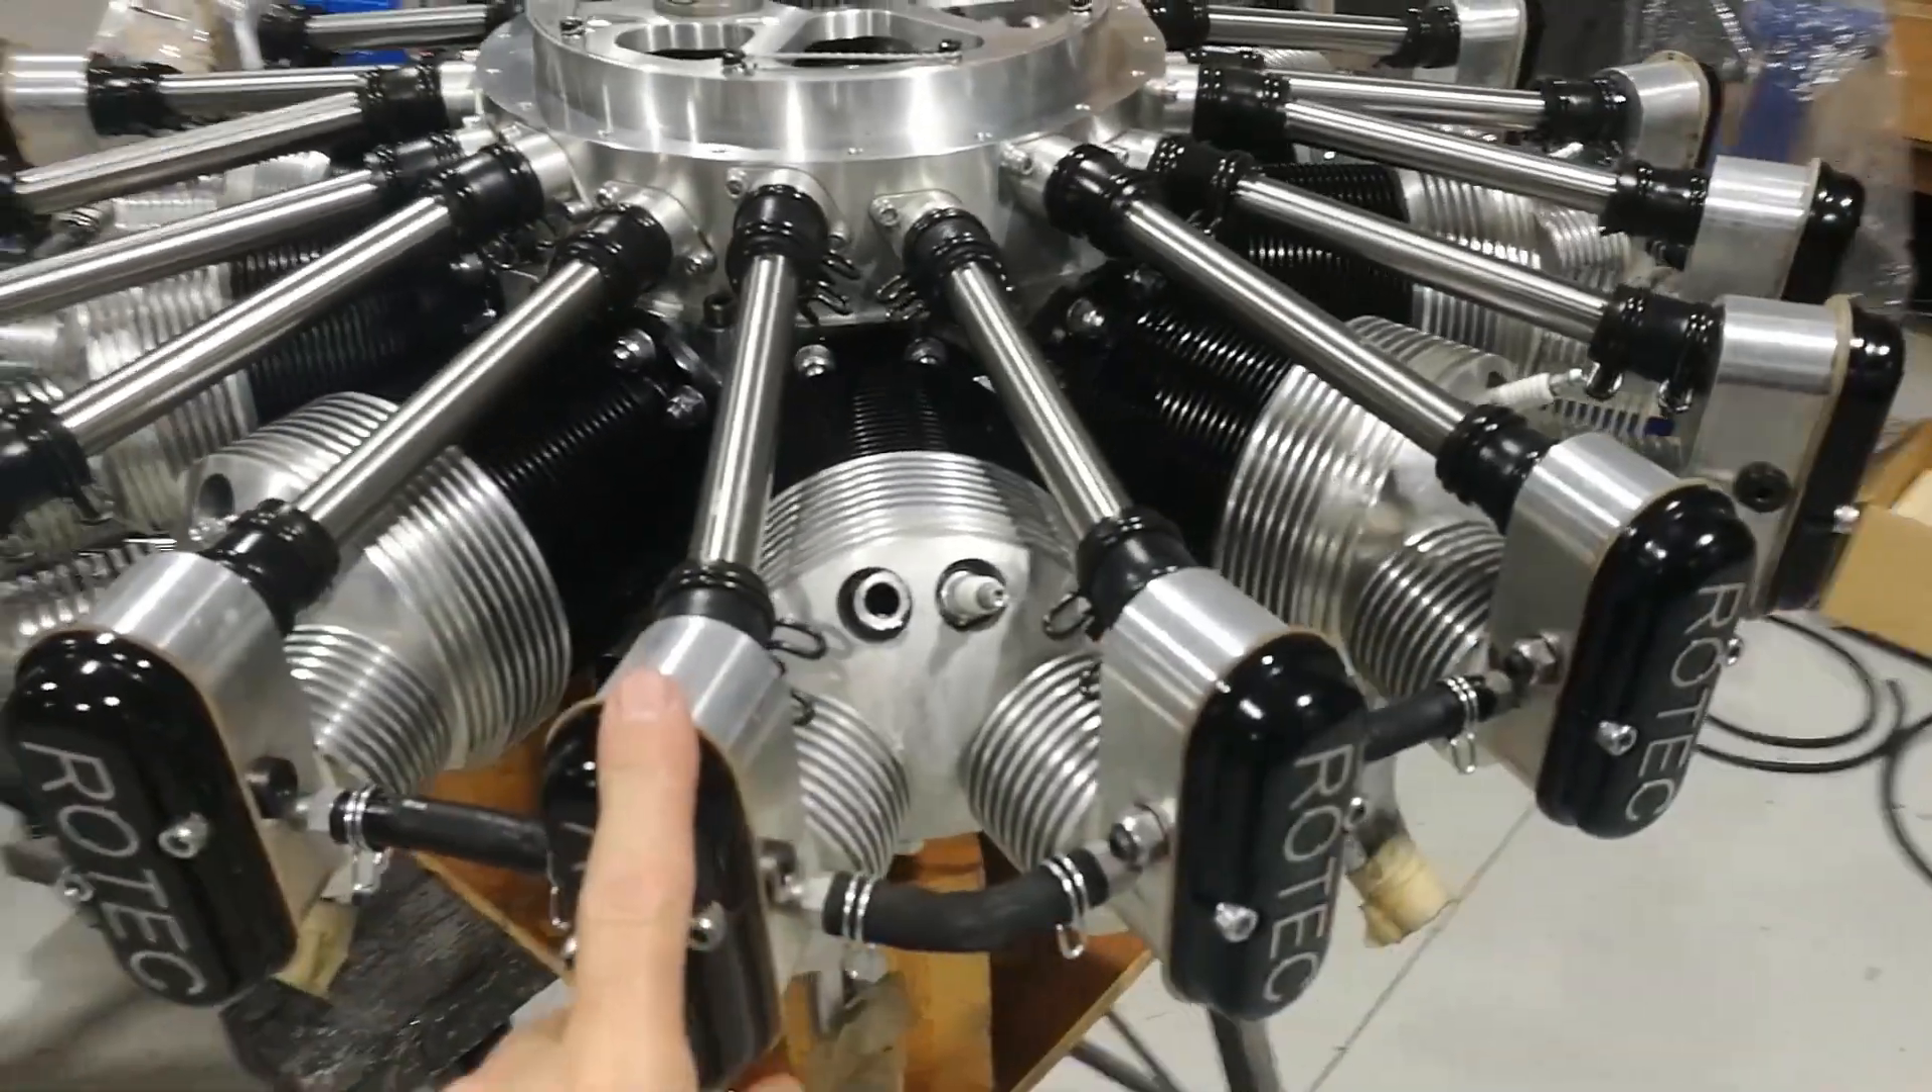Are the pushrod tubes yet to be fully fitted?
No.